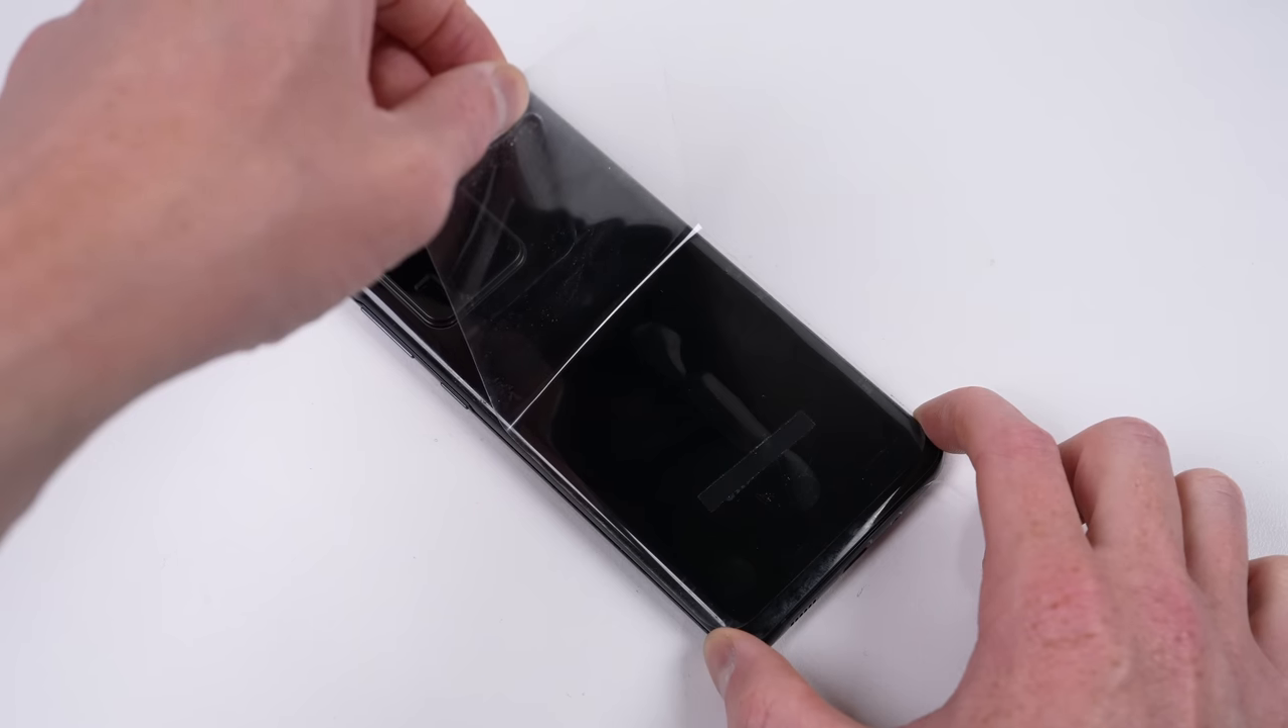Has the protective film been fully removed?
No.